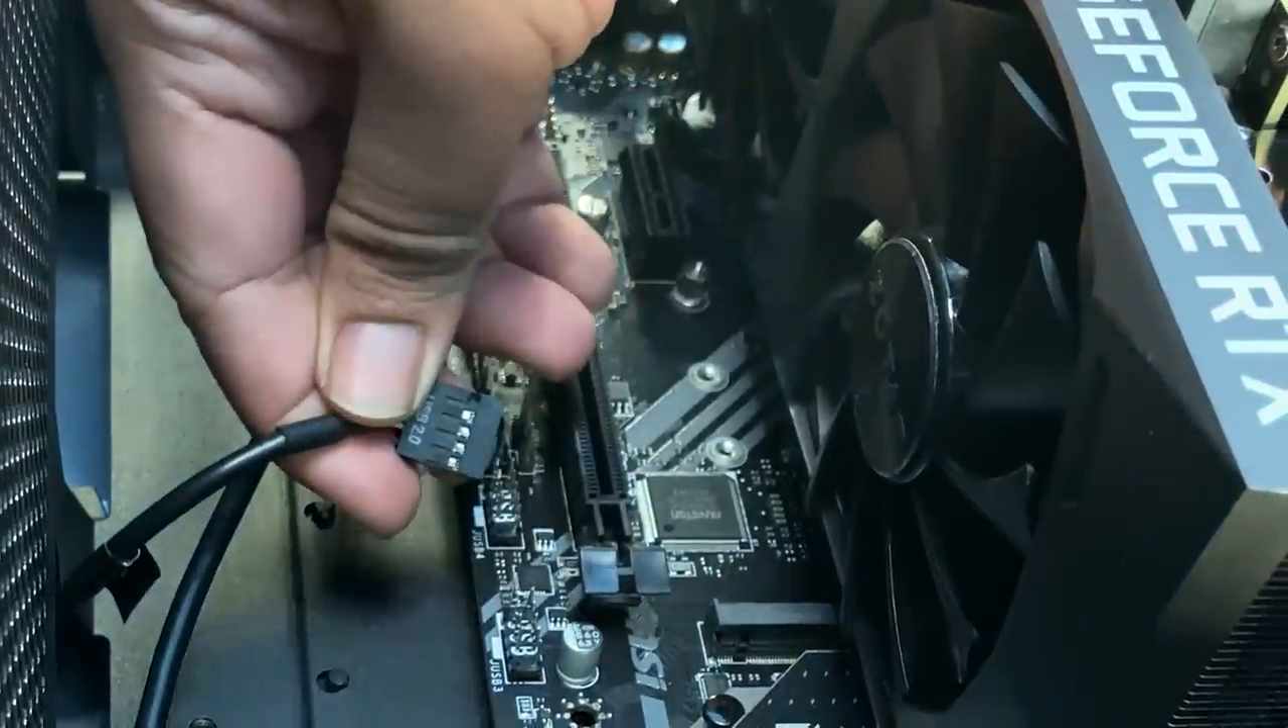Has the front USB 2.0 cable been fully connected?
No.